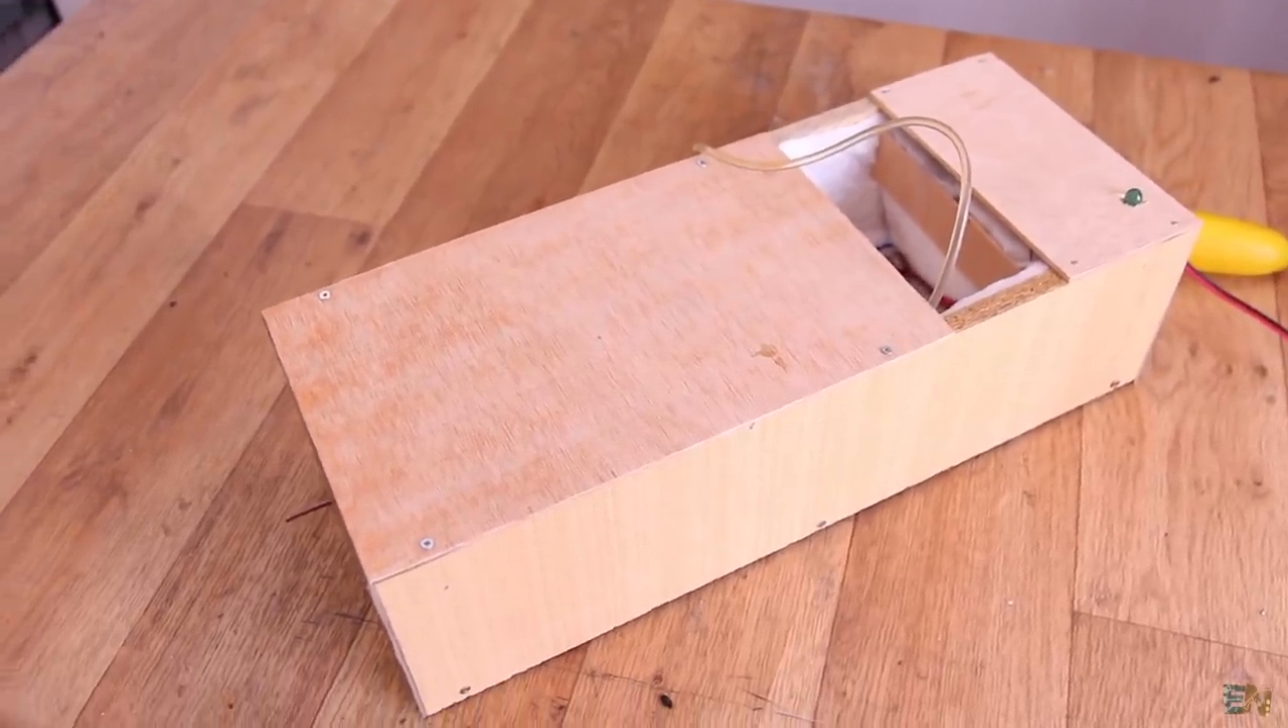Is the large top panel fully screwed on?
Yes.